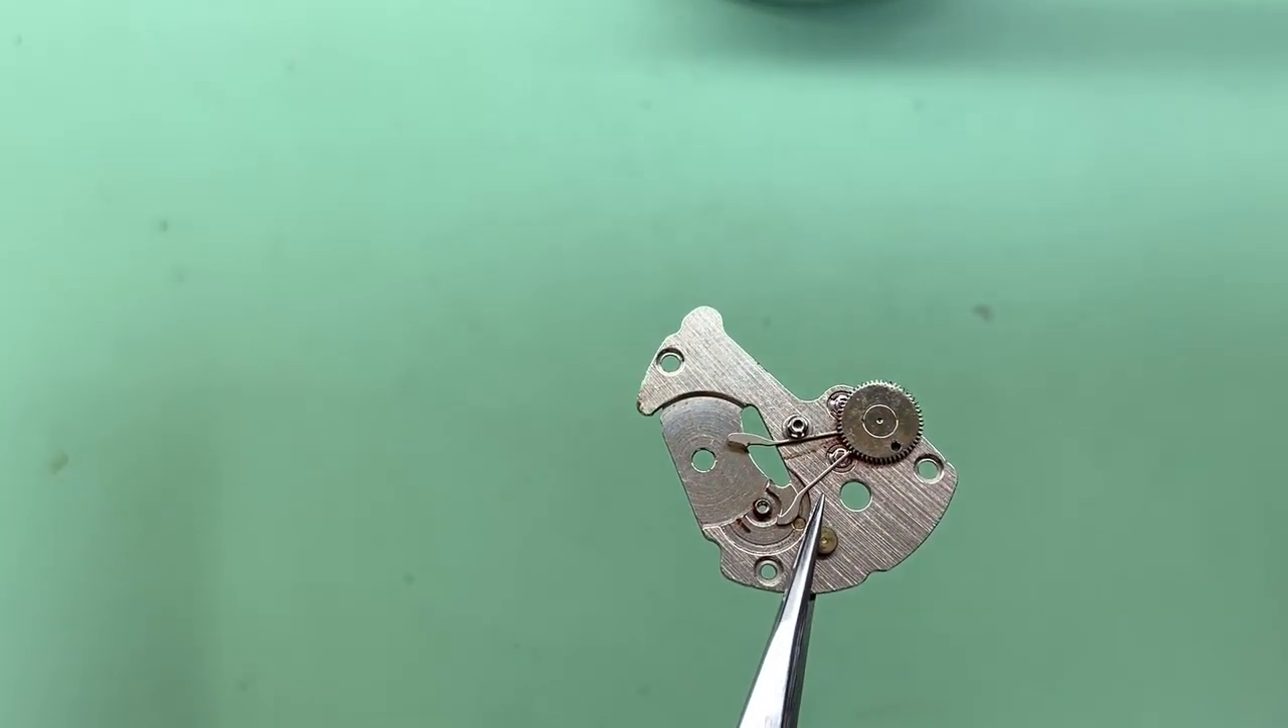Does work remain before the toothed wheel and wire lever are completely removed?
Yes.